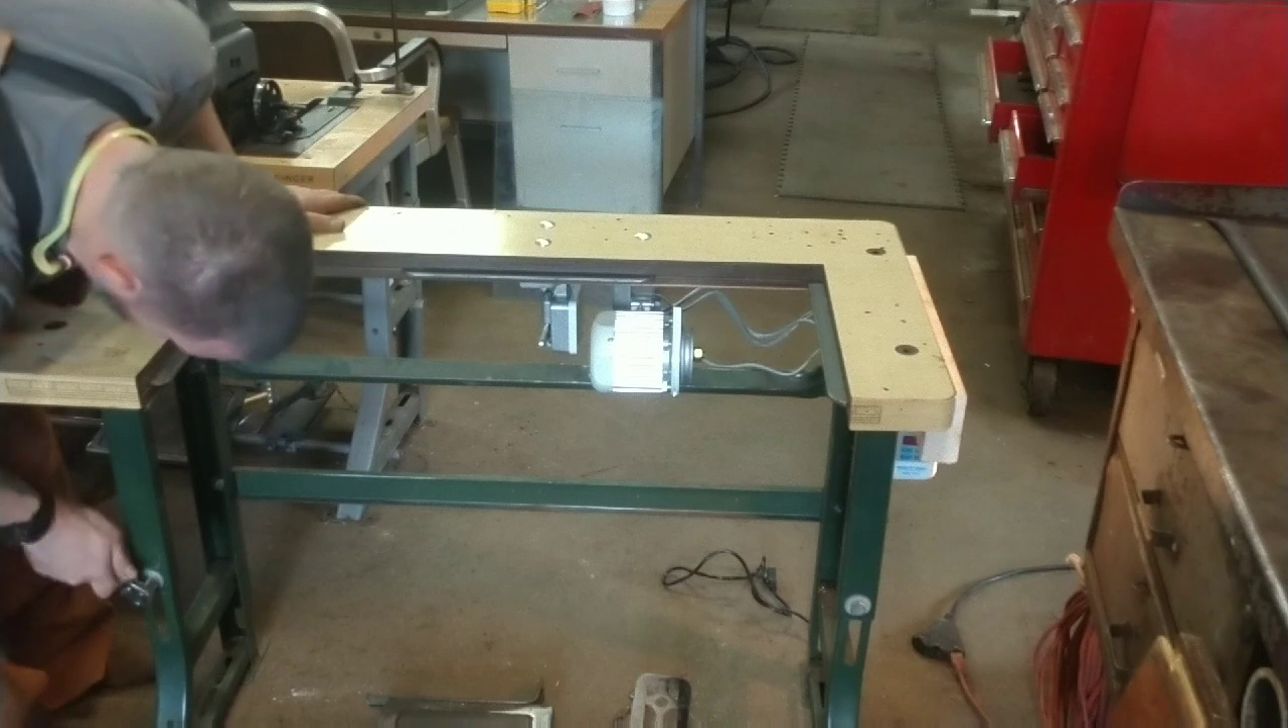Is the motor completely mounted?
Yes.